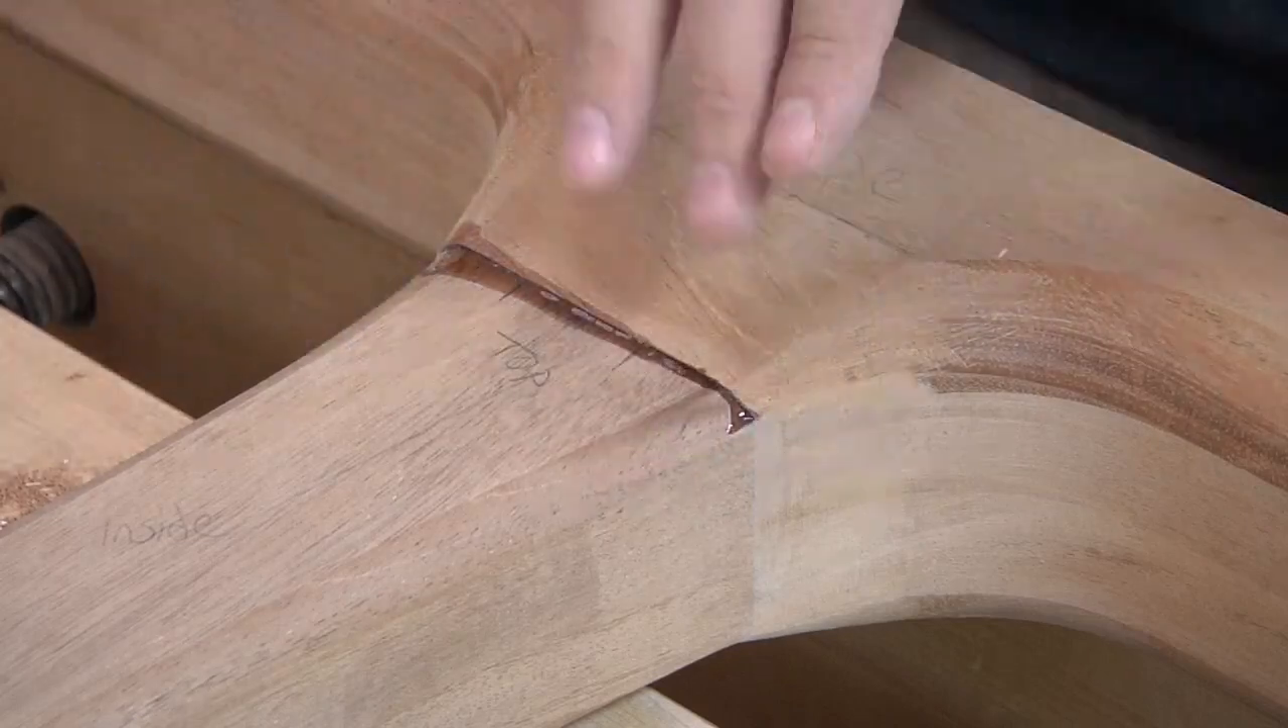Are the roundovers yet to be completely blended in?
Yes.